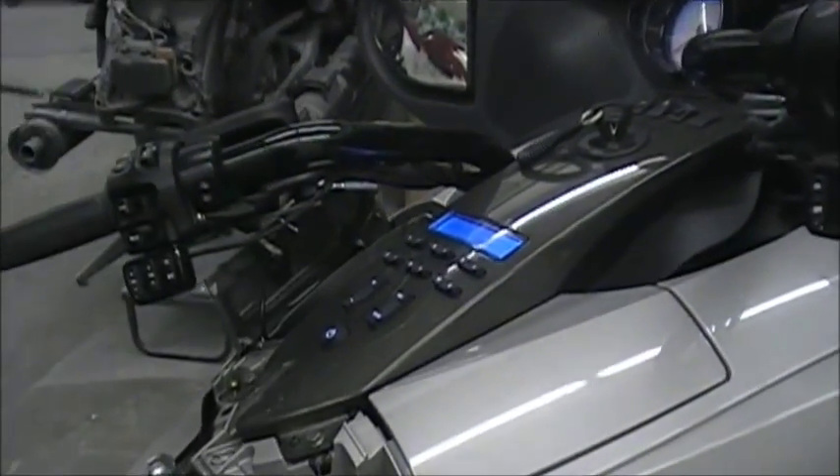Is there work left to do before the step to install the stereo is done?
No.